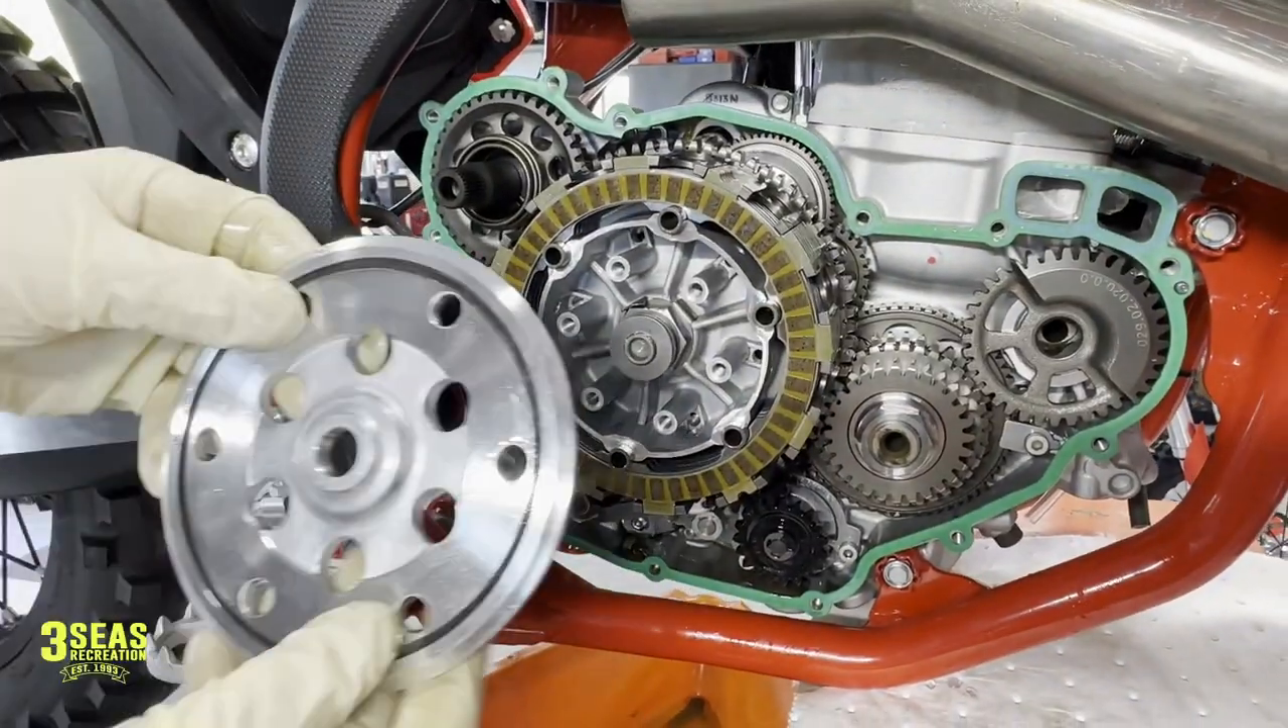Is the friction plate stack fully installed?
Yes.